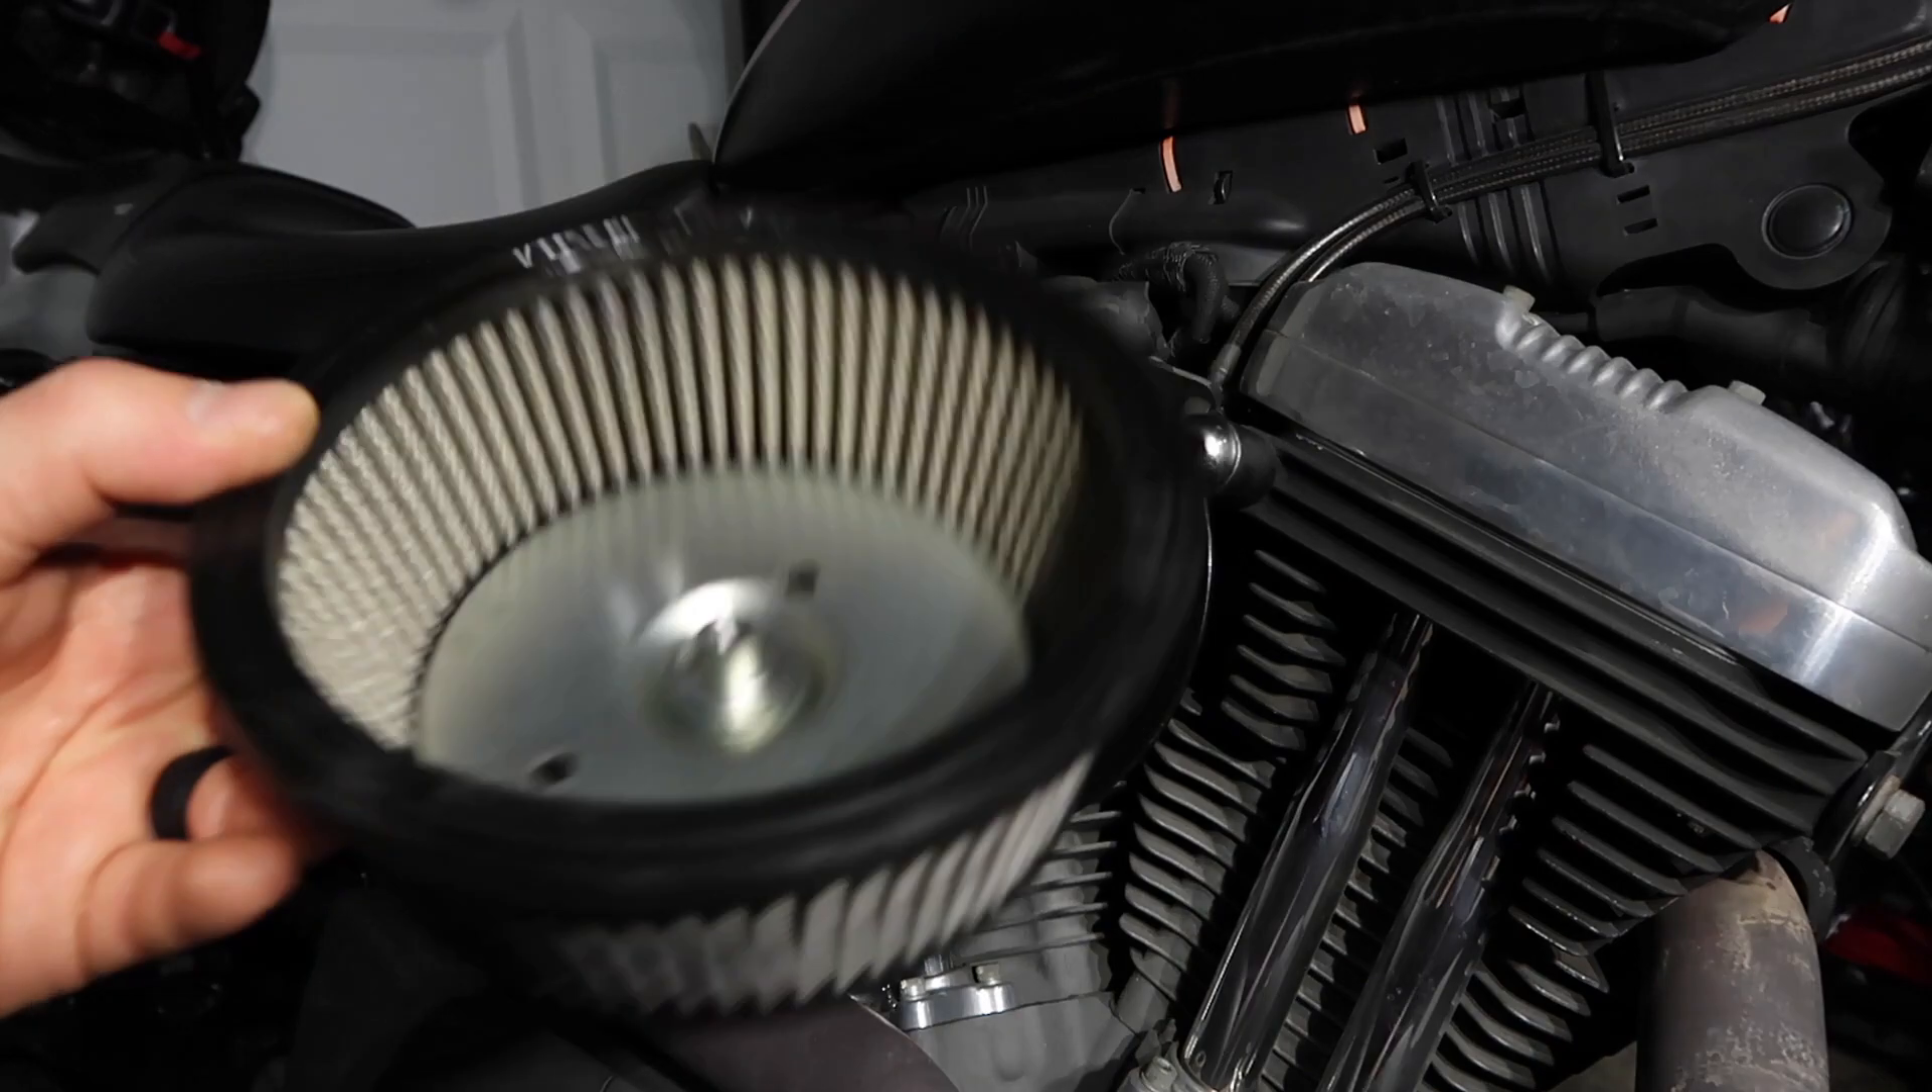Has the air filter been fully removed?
Yes.